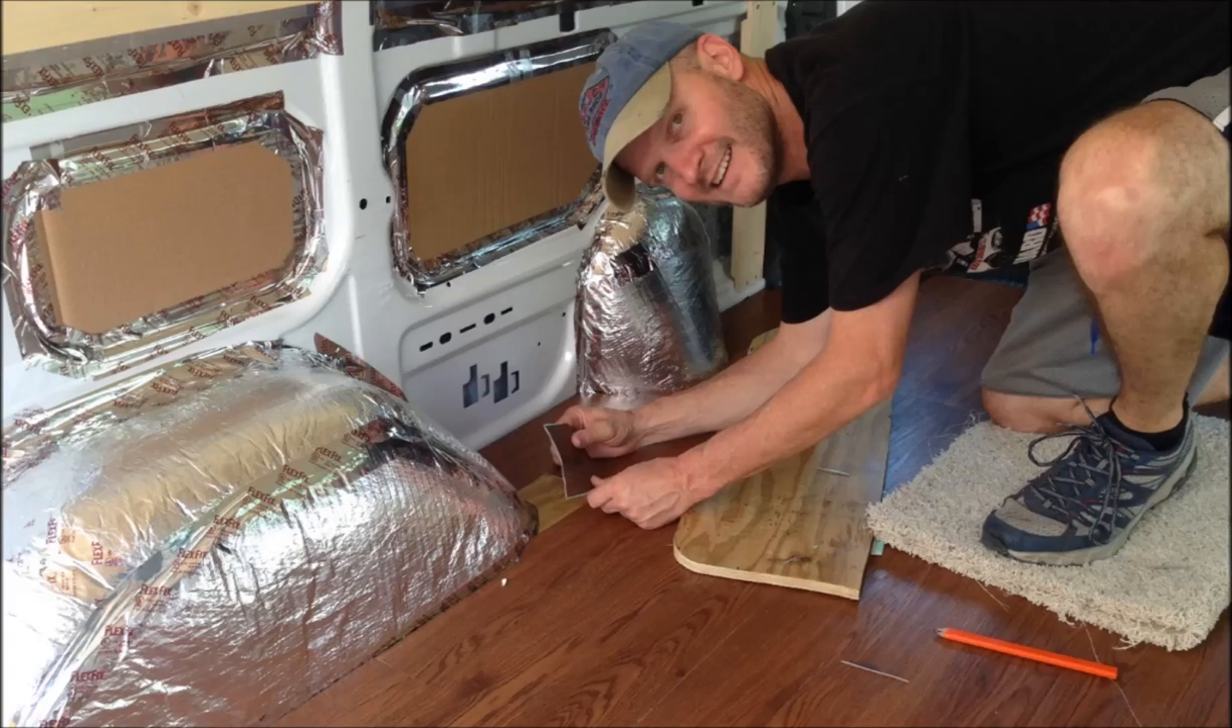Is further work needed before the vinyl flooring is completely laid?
Yes.